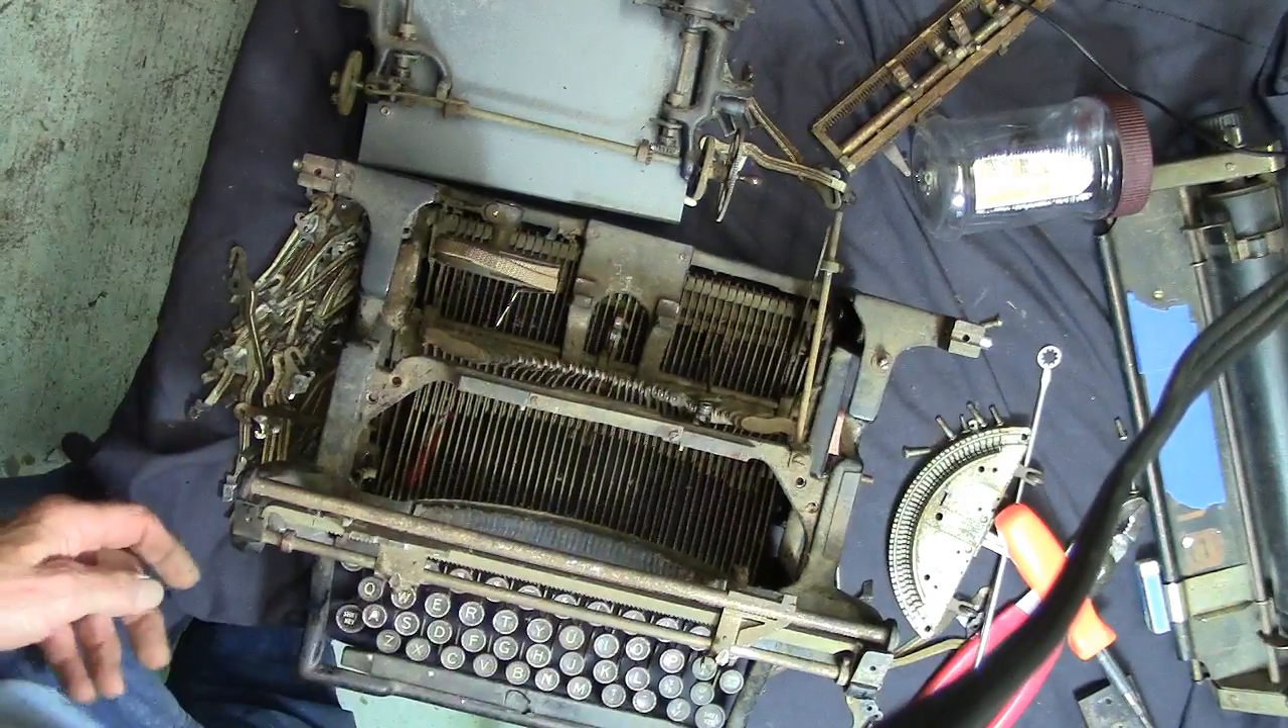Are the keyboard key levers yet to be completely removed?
Yes.